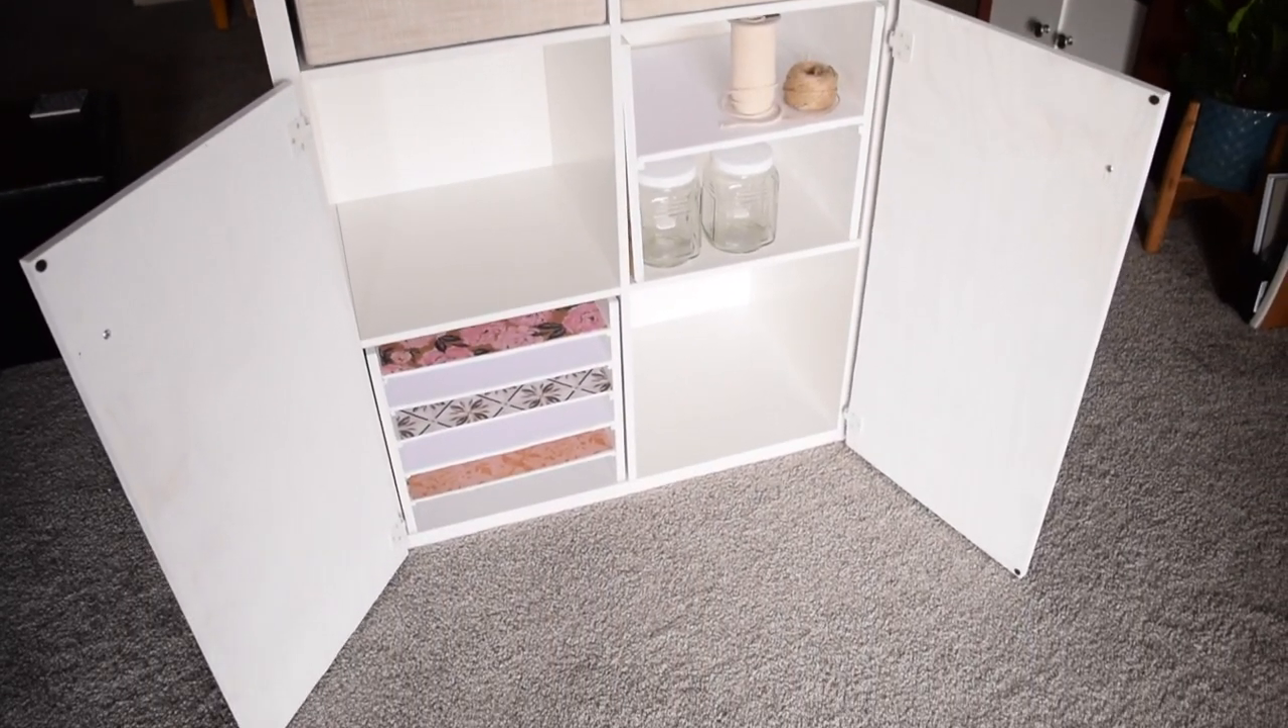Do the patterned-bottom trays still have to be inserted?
No.